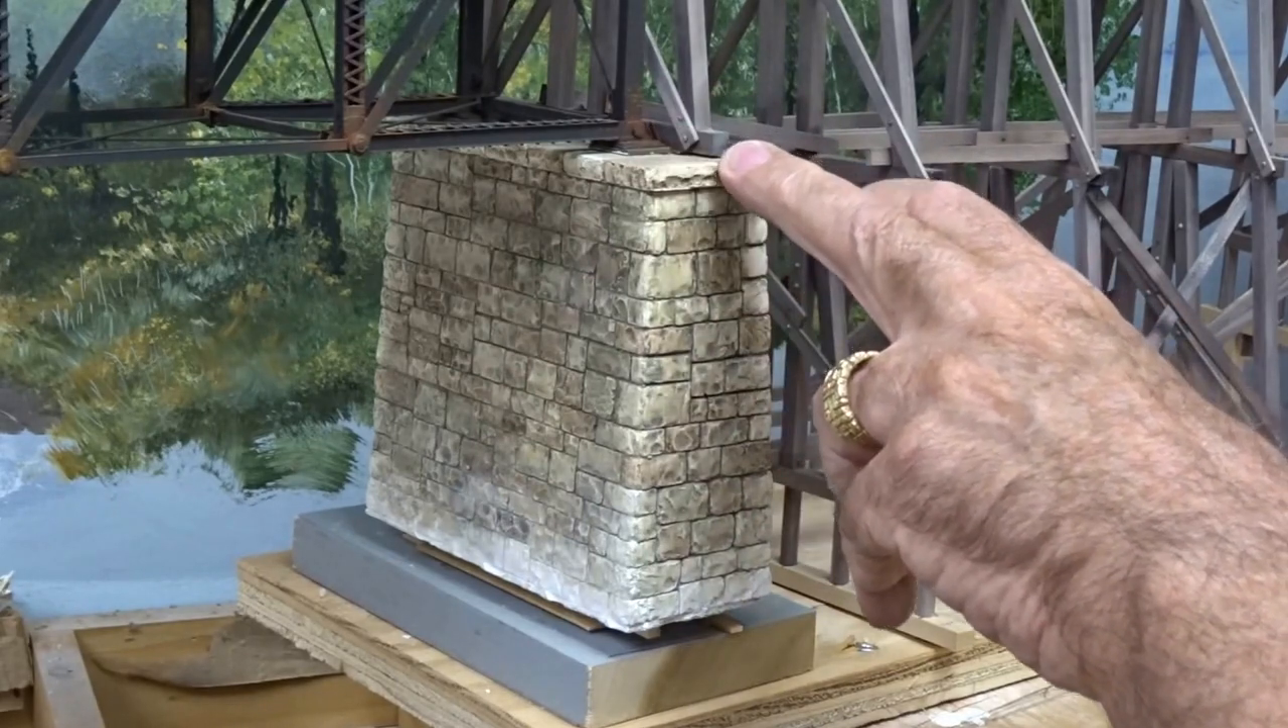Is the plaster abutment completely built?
Yes.